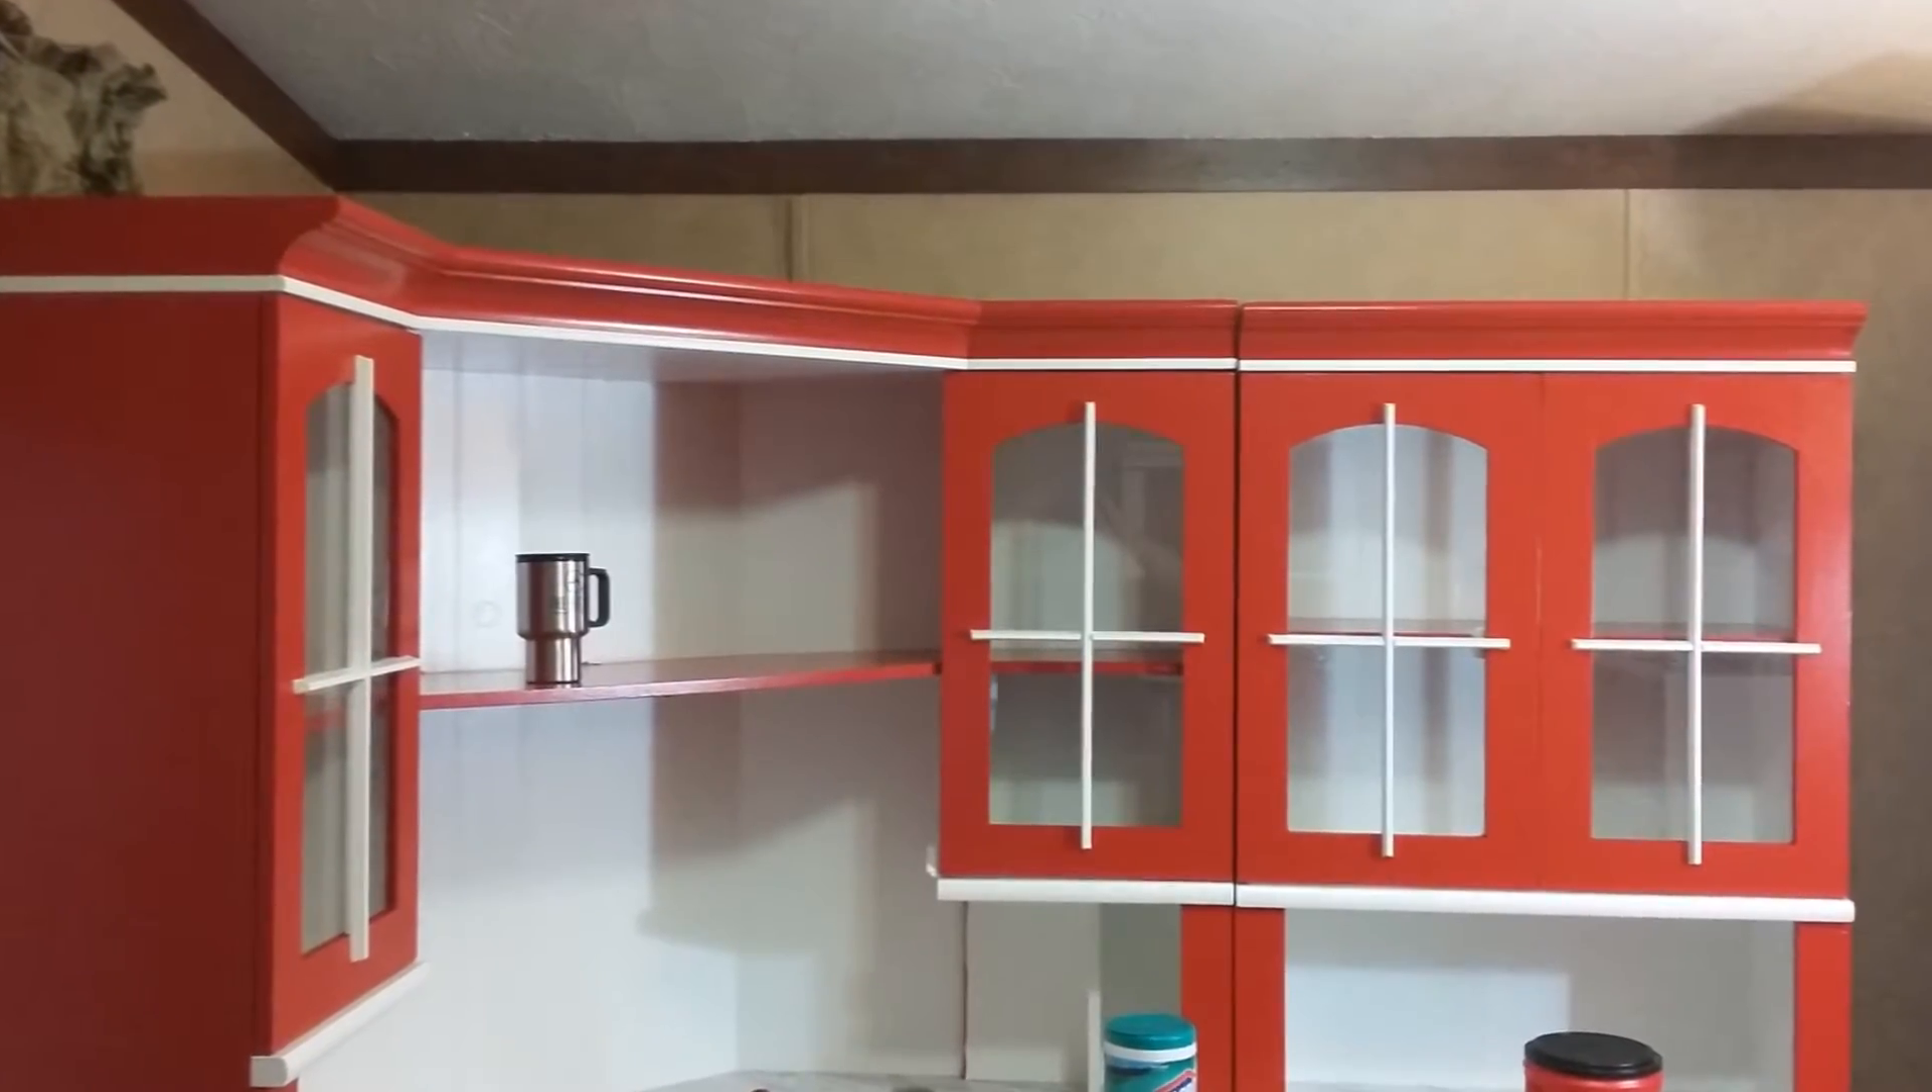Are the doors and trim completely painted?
Yes.